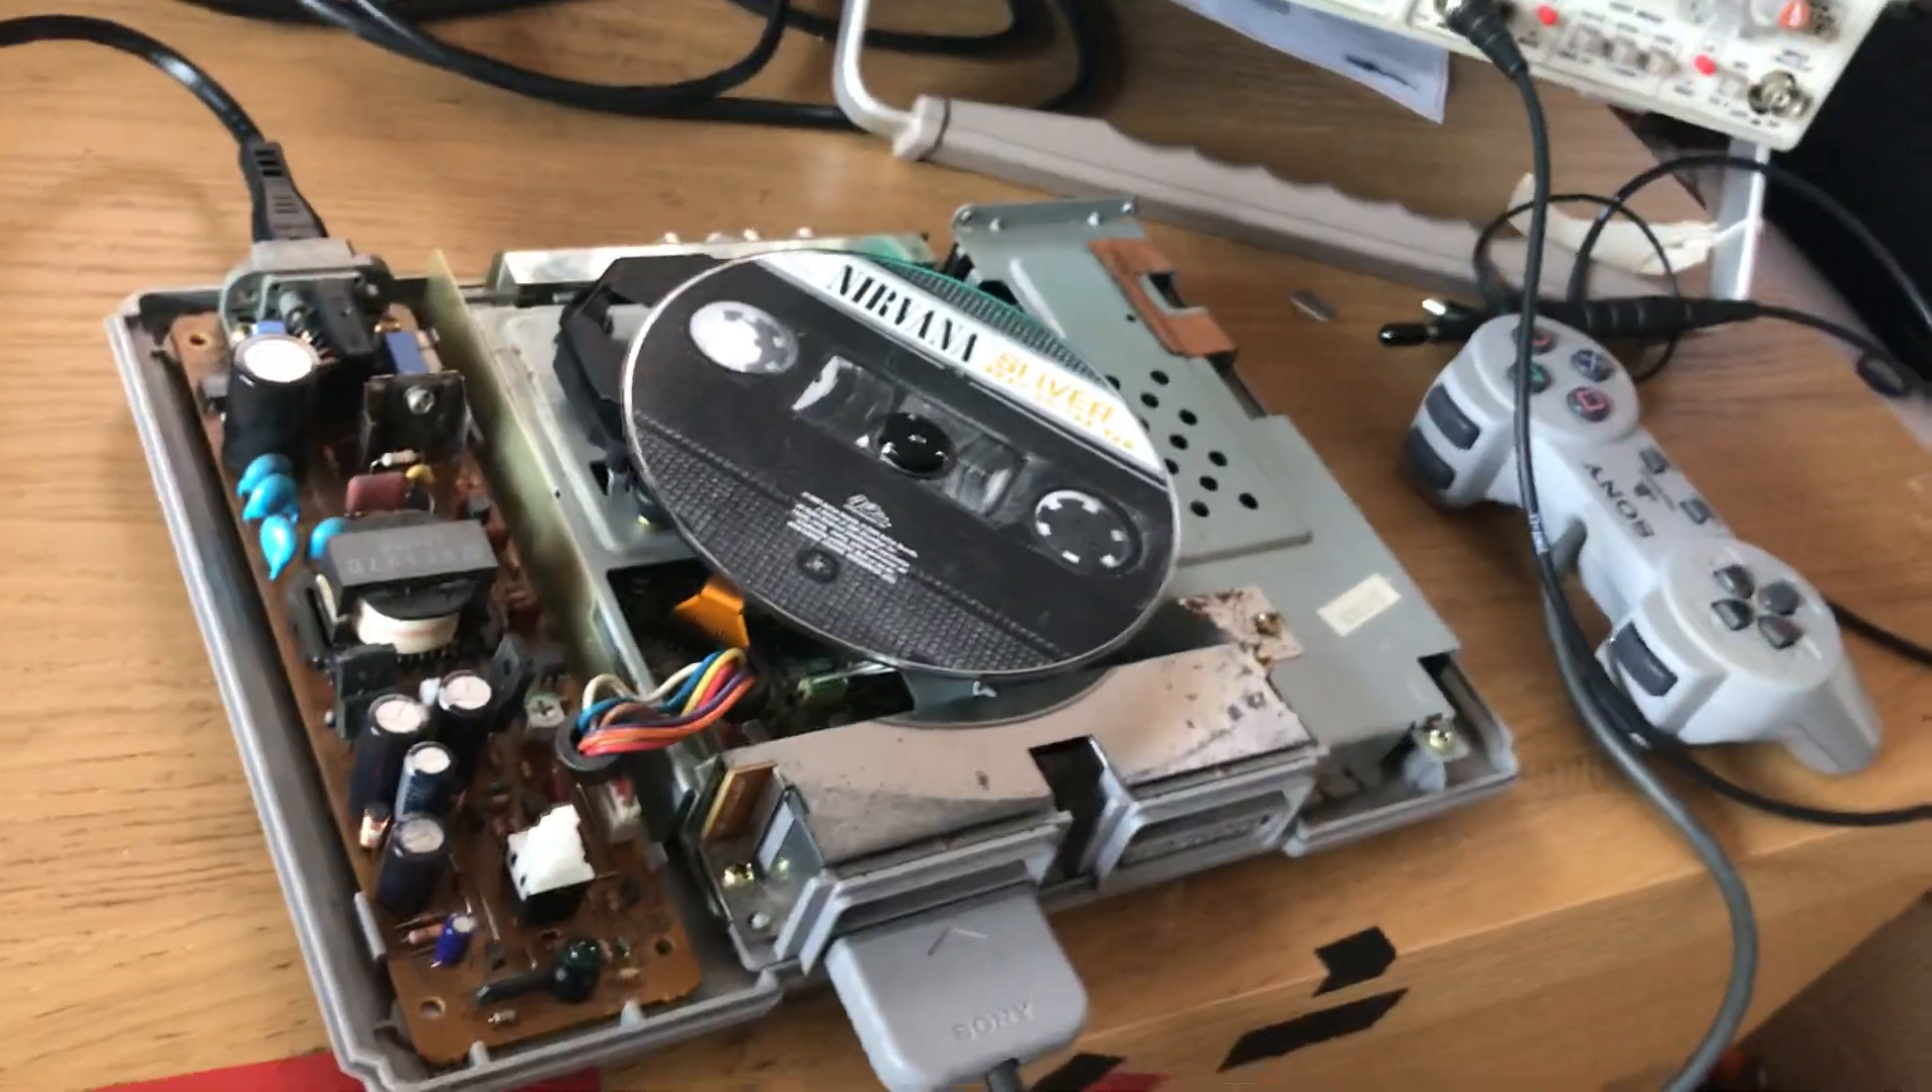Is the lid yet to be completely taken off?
No.